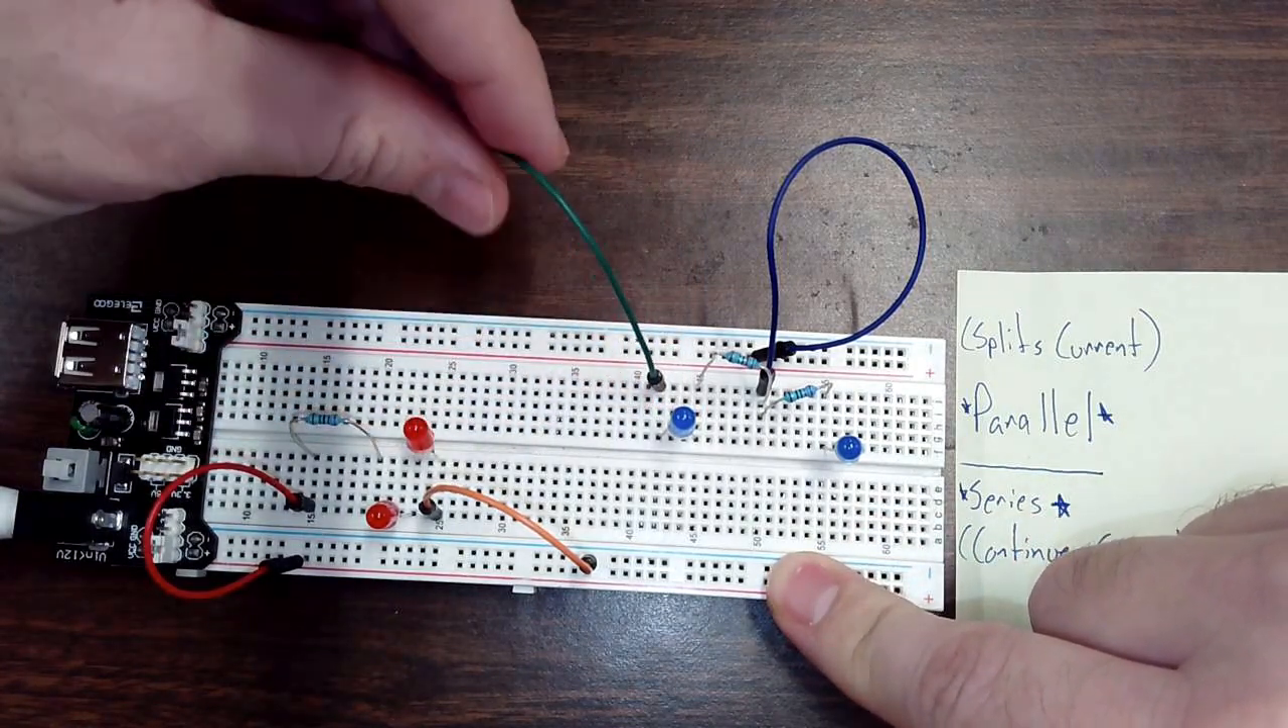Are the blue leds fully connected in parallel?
No.